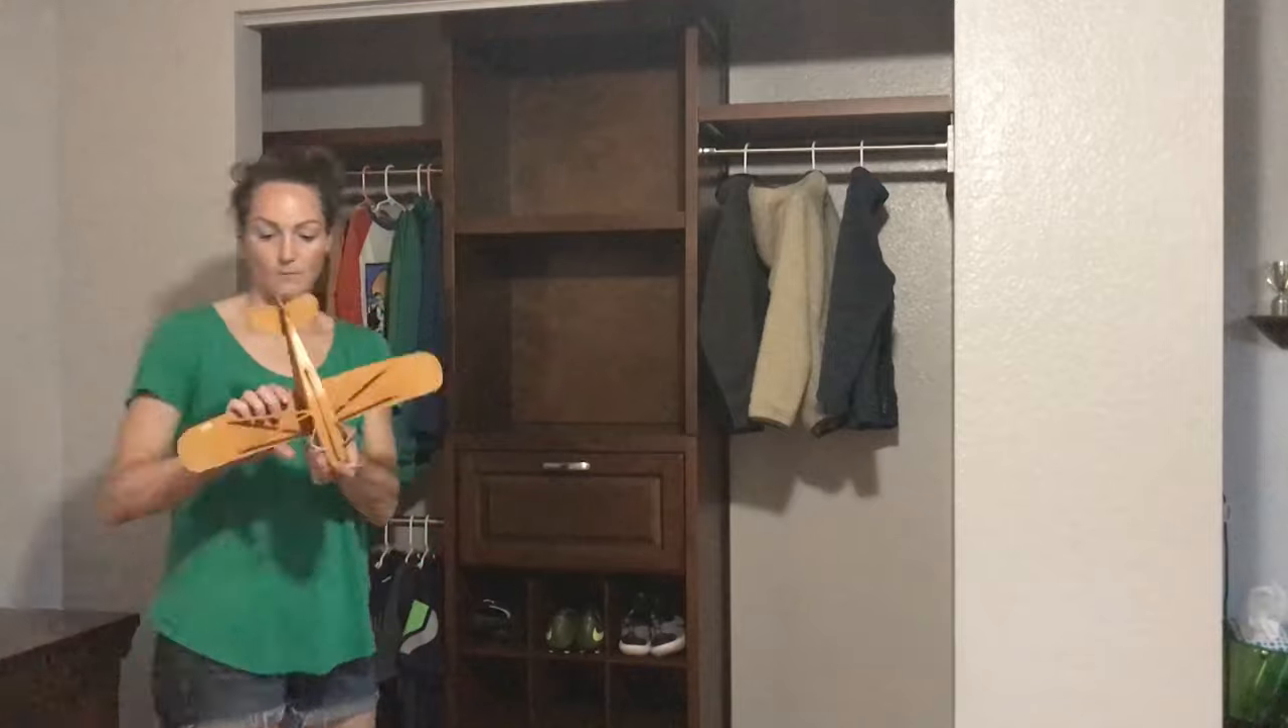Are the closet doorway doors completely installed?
No.